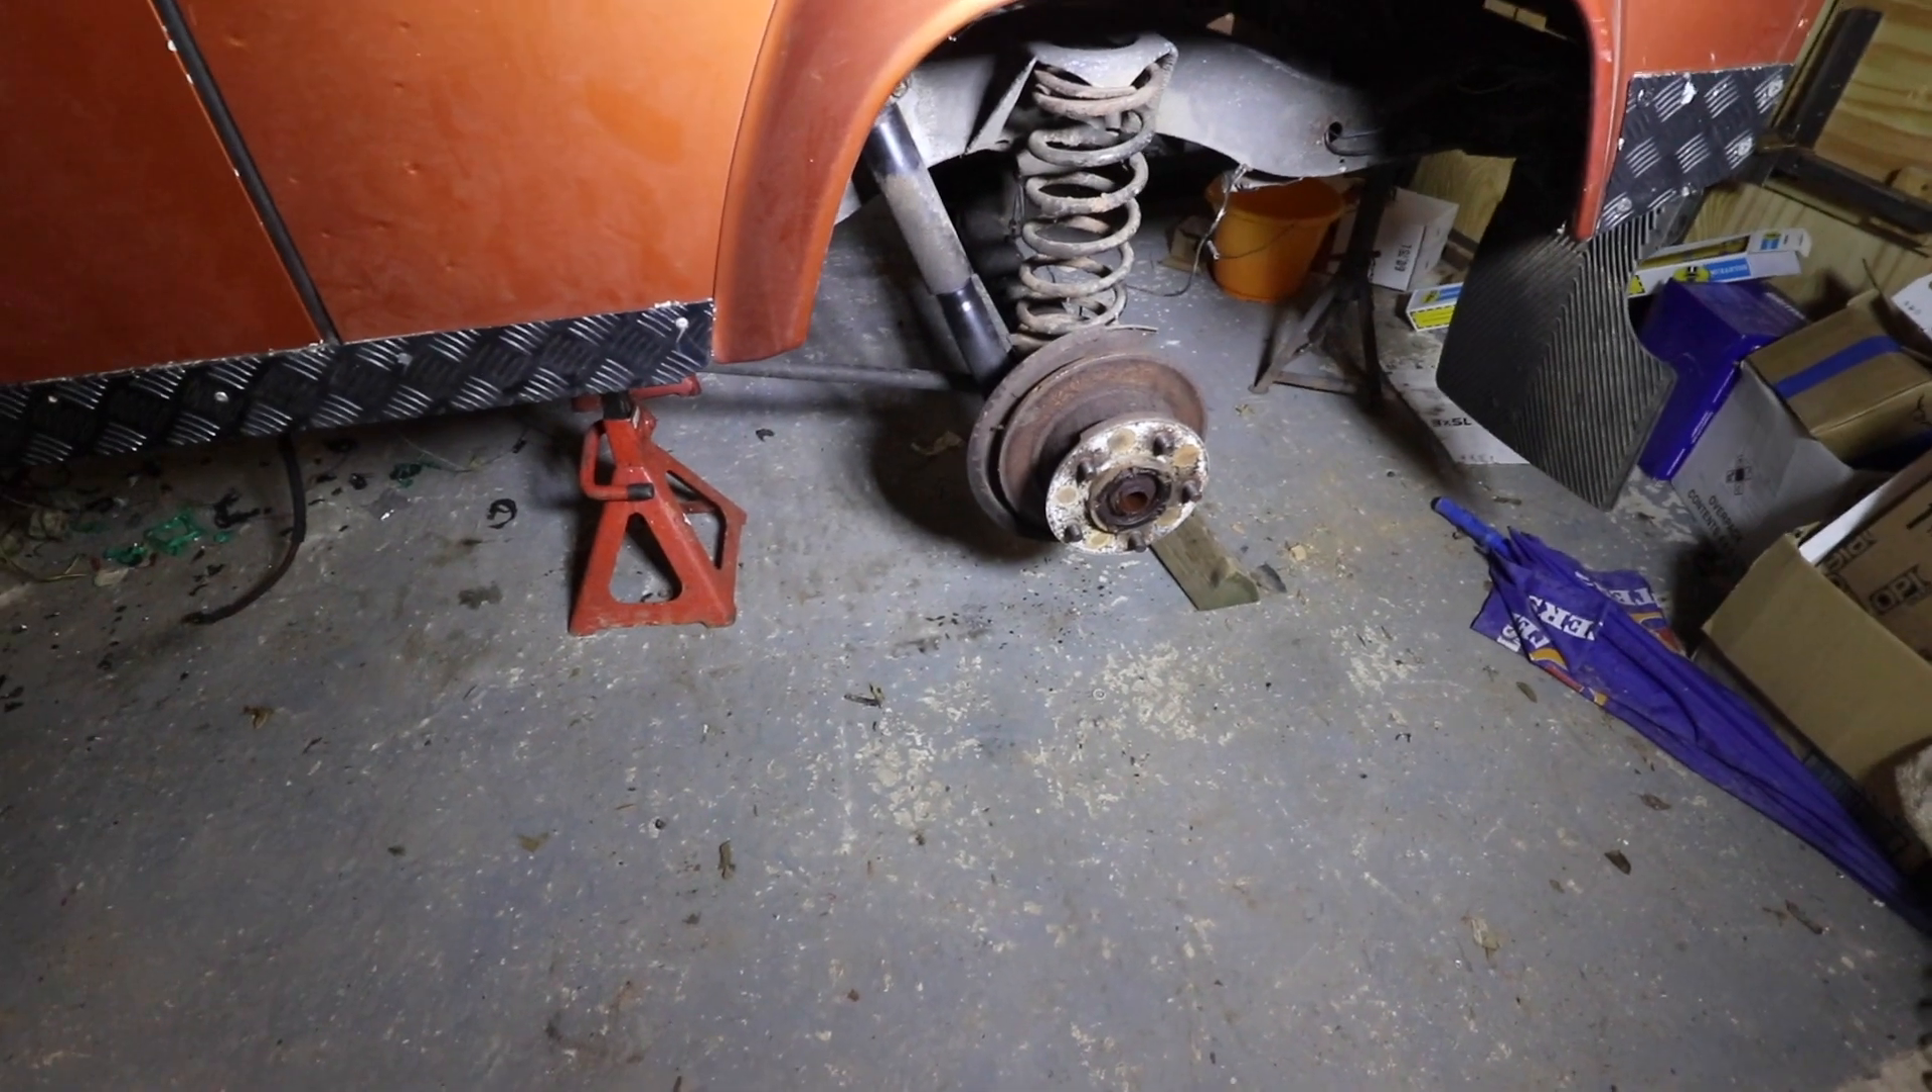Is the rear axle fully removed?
No.